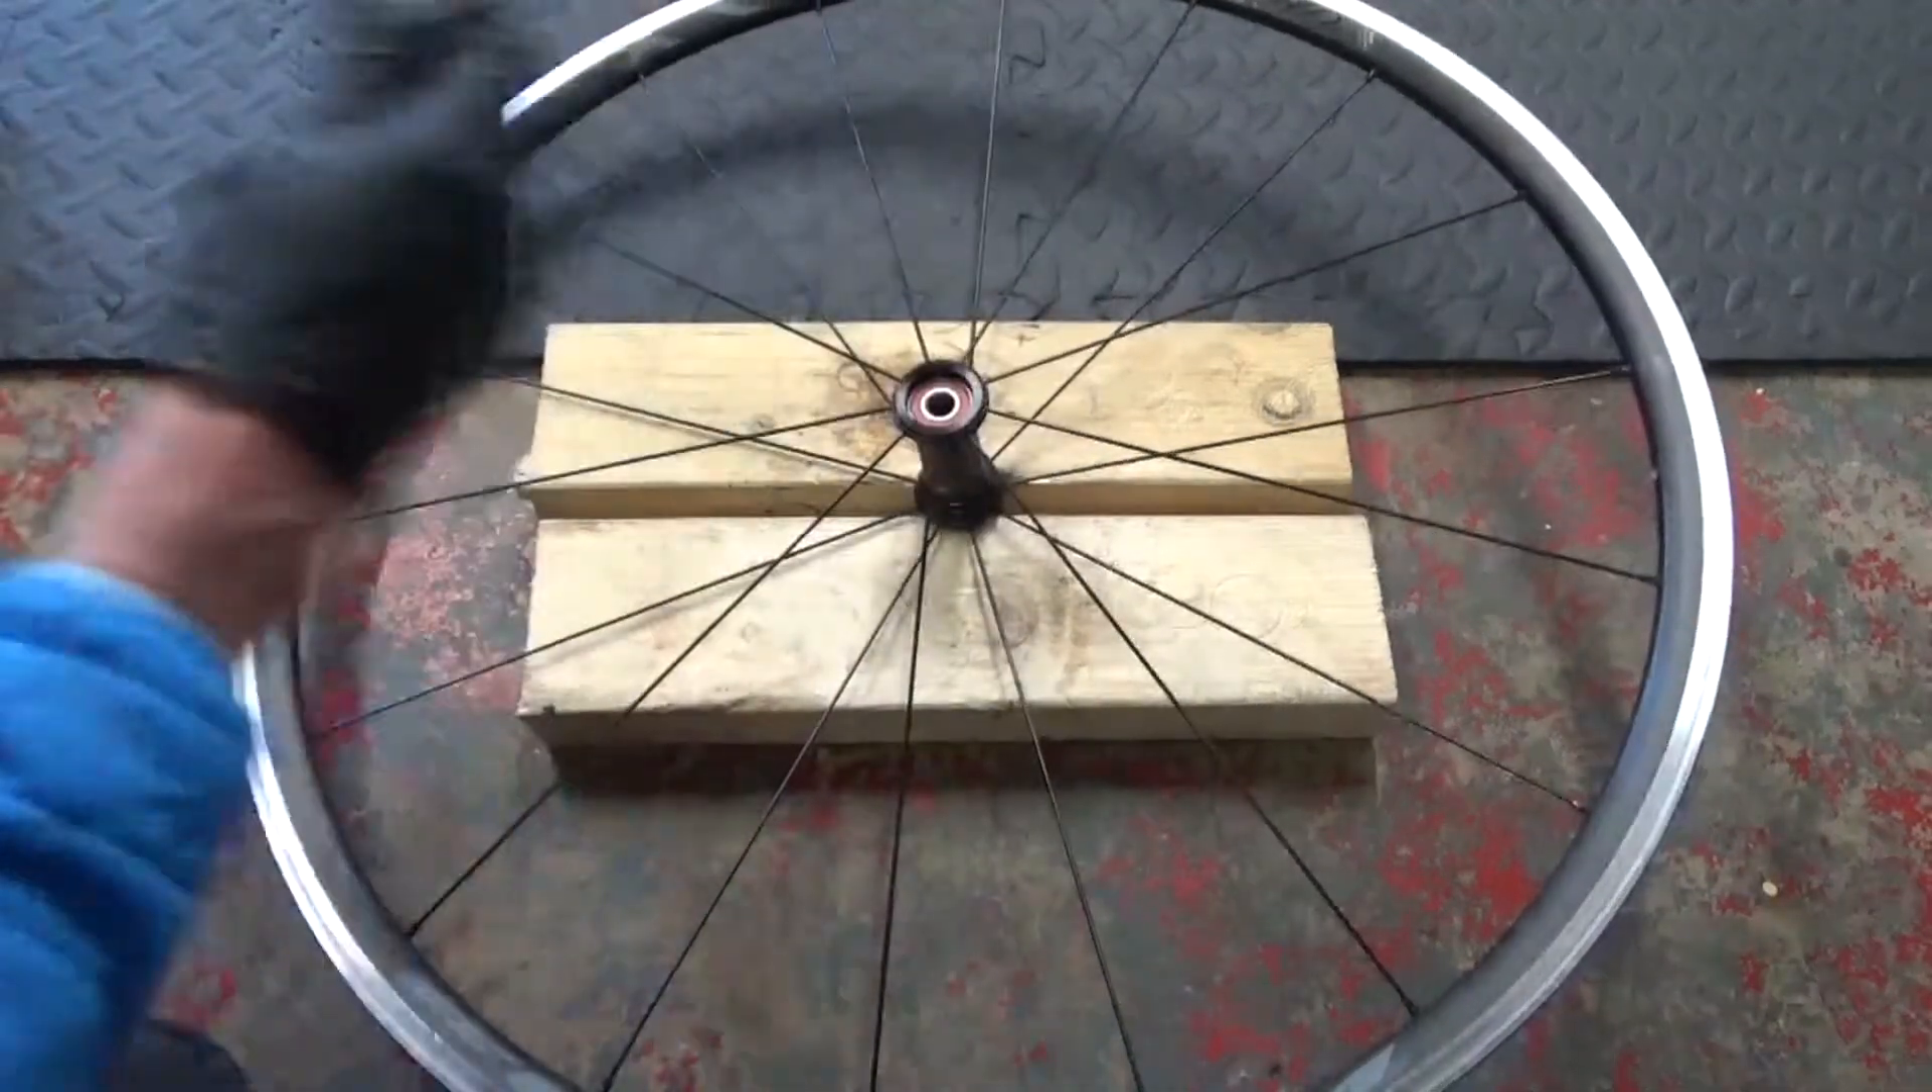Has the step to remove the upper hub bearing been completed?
No.